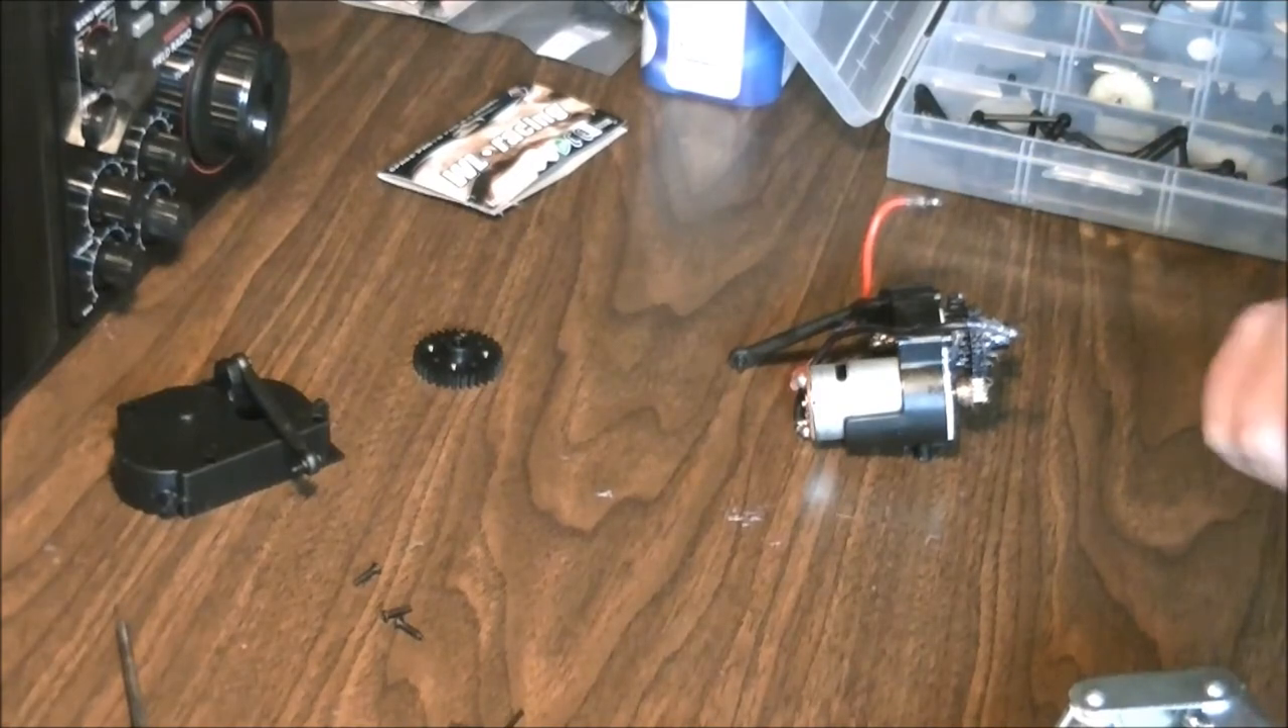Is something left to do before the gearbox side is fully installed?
Yes.